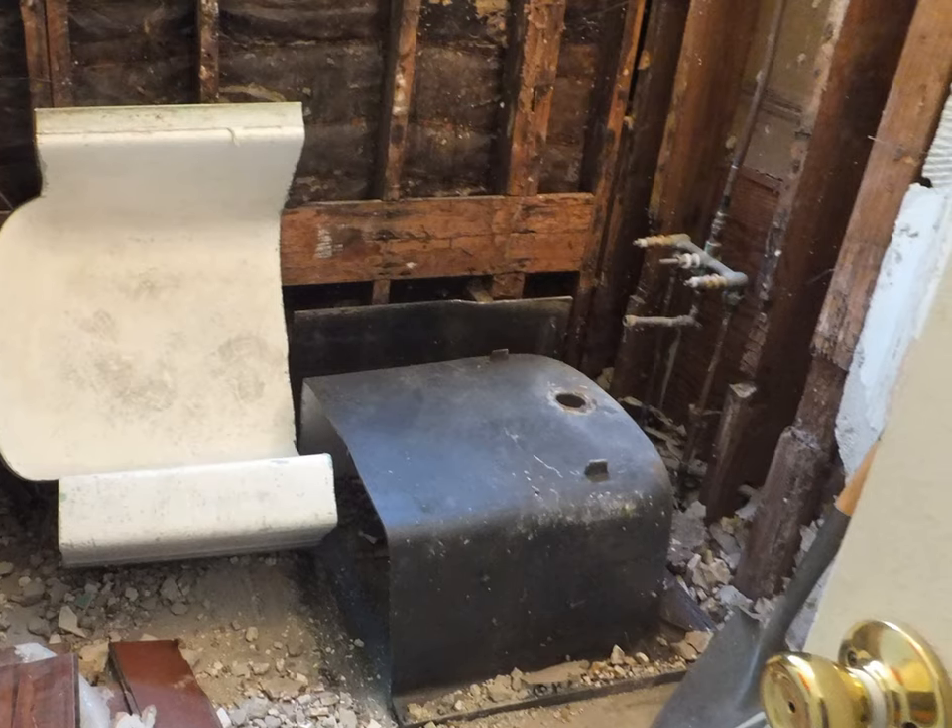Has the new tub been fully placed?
No.